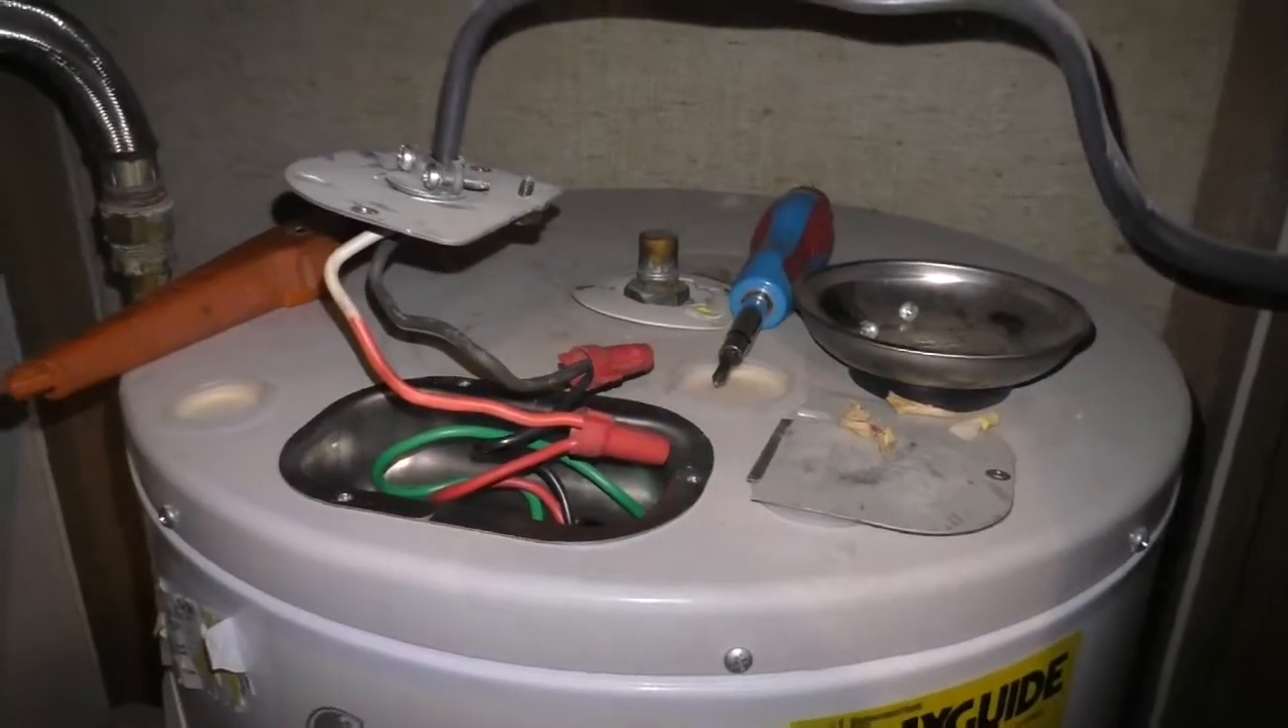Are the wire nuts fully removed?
No.